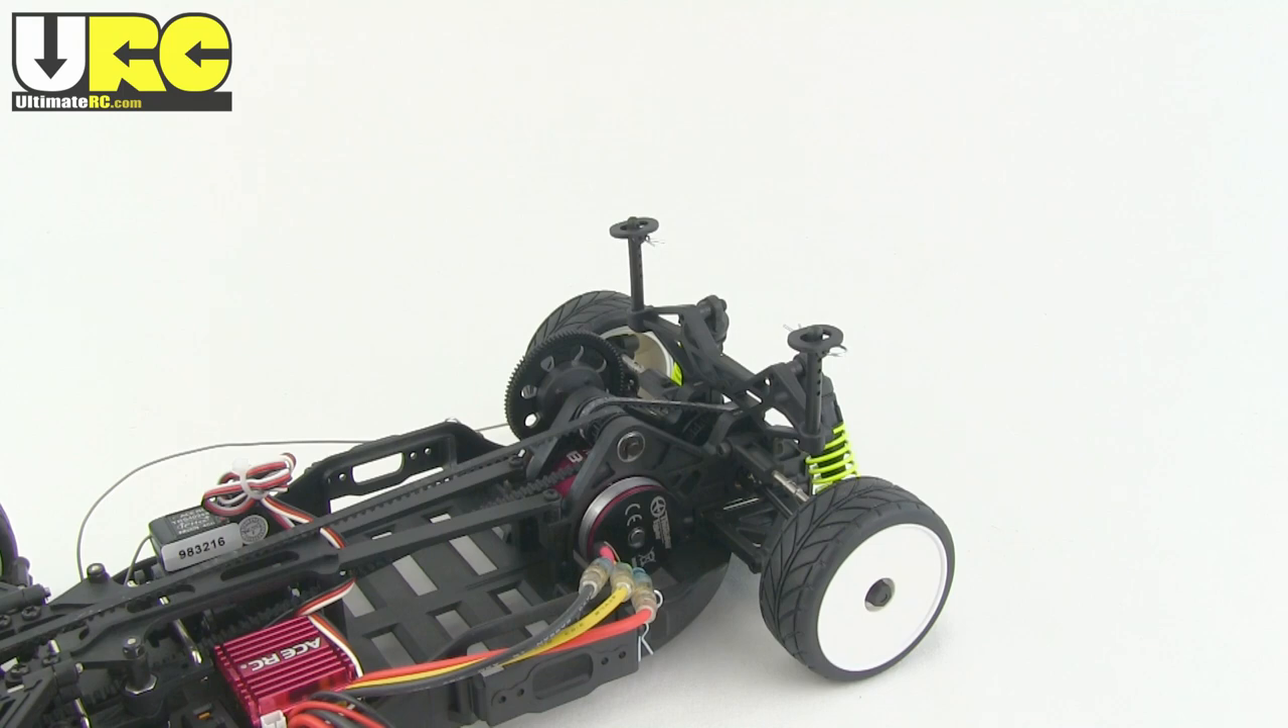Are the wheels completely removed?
No.